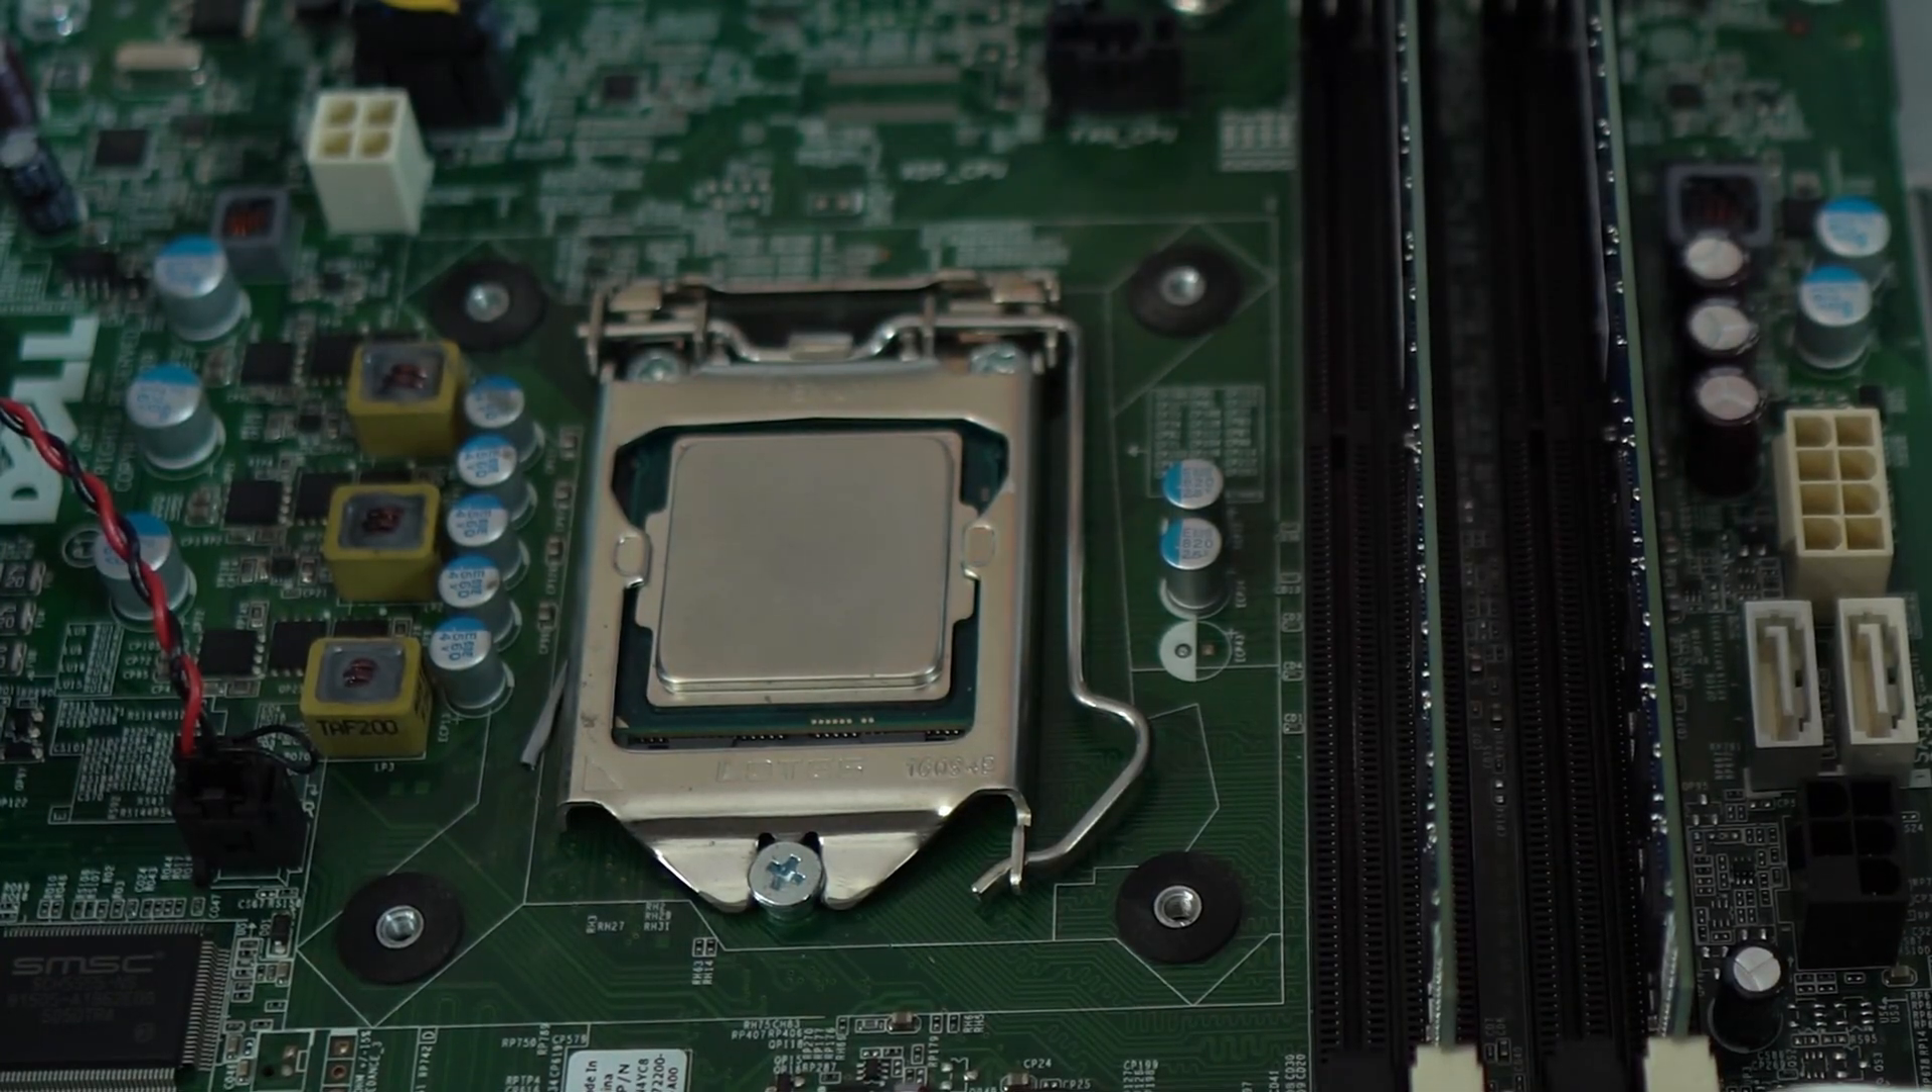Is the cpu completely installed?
Yes.